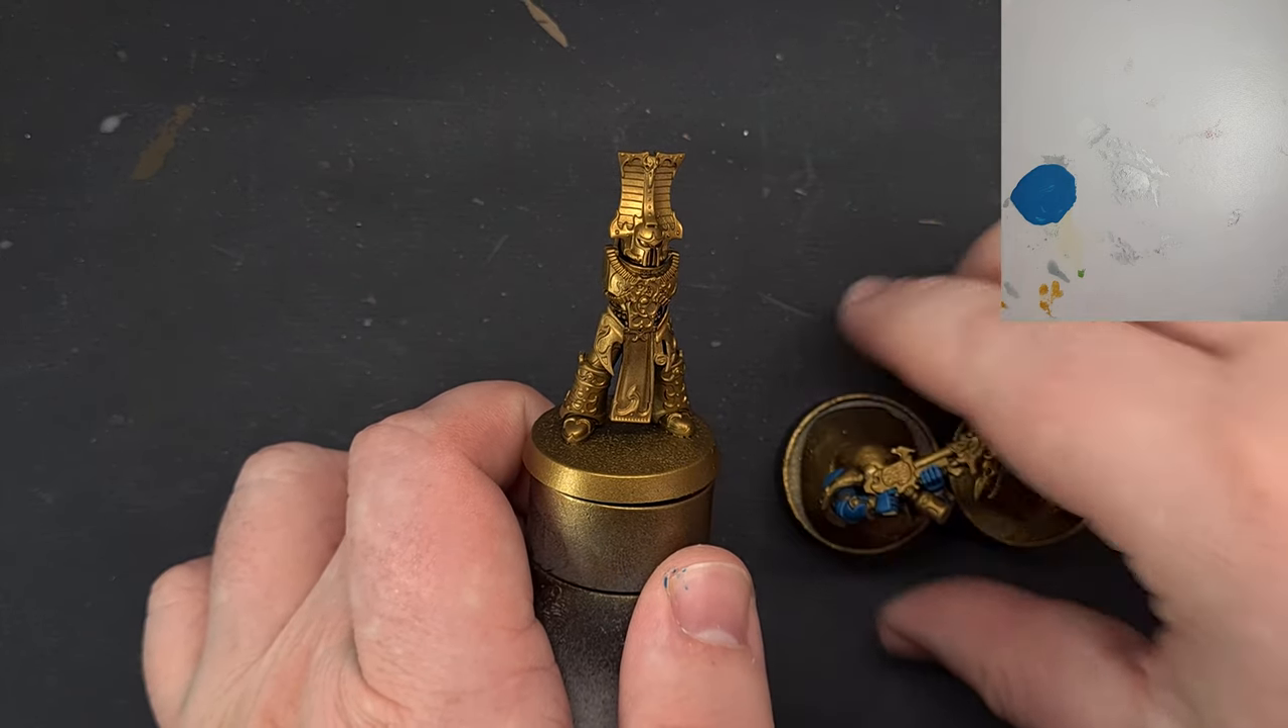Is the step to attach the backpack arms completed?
No.